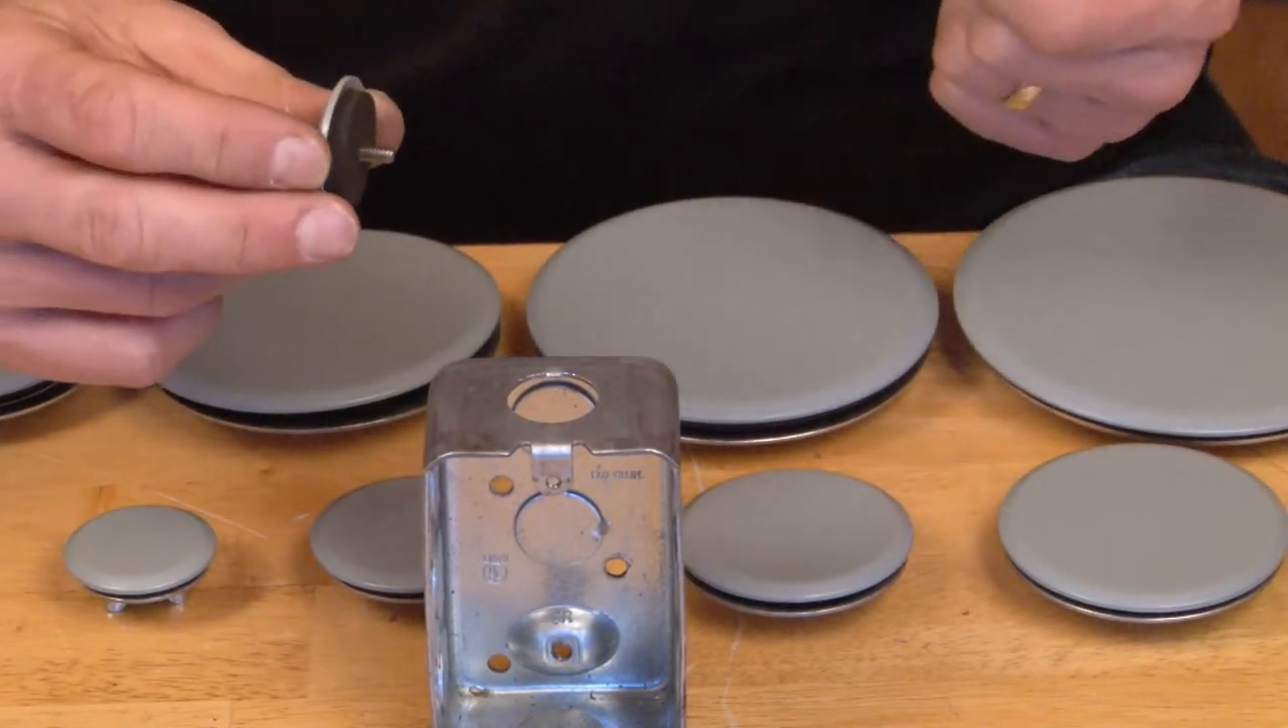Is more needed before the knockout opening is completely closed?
Yes.